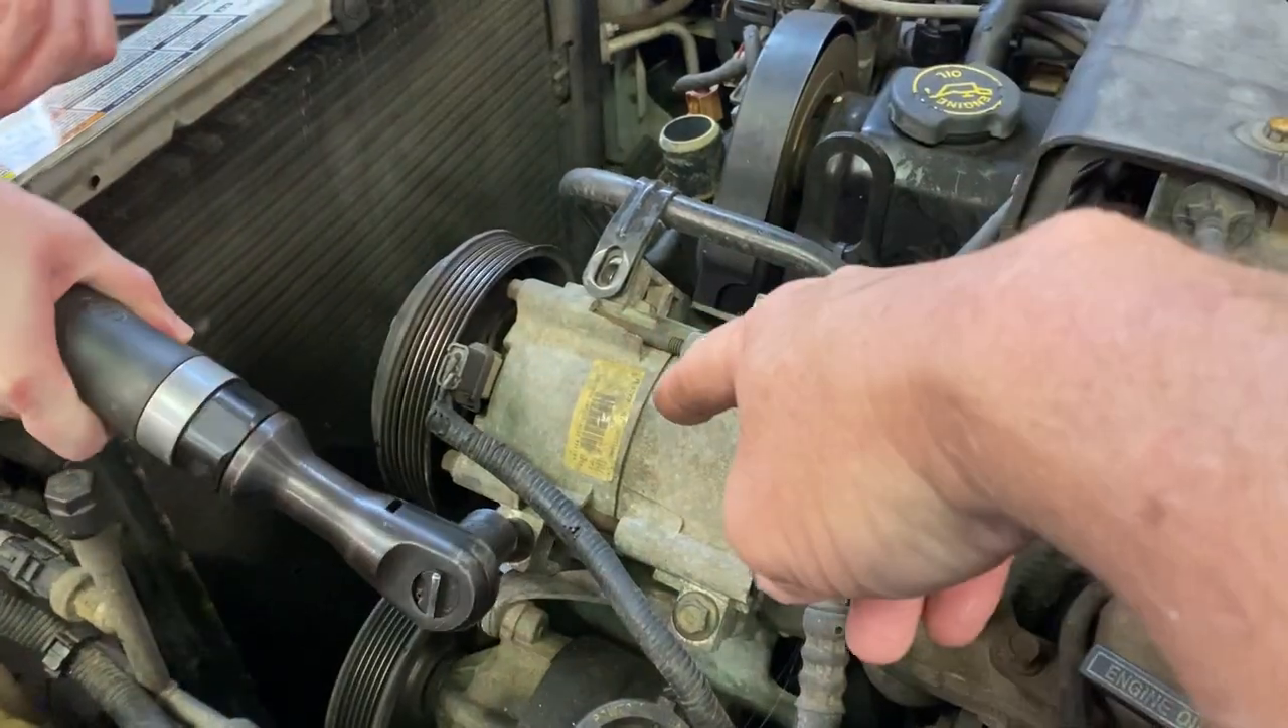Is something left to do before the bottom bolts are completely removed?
Yes.